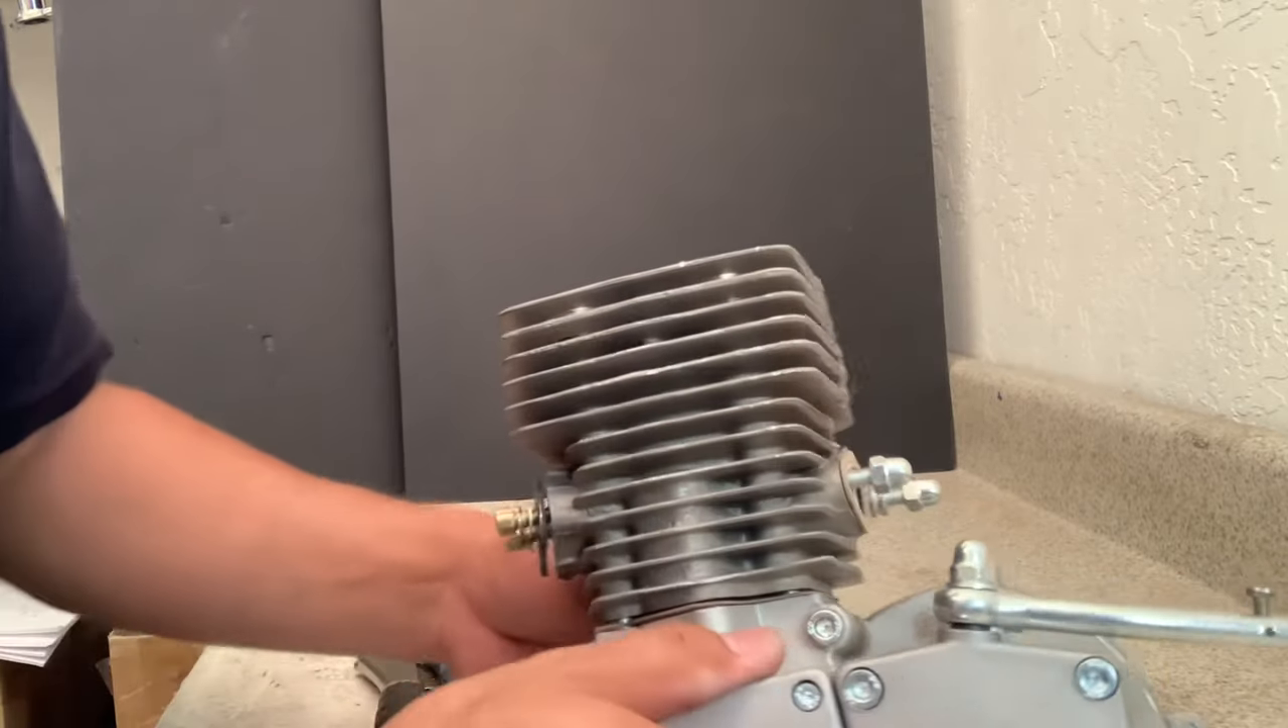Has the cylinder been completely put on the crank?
Yes.